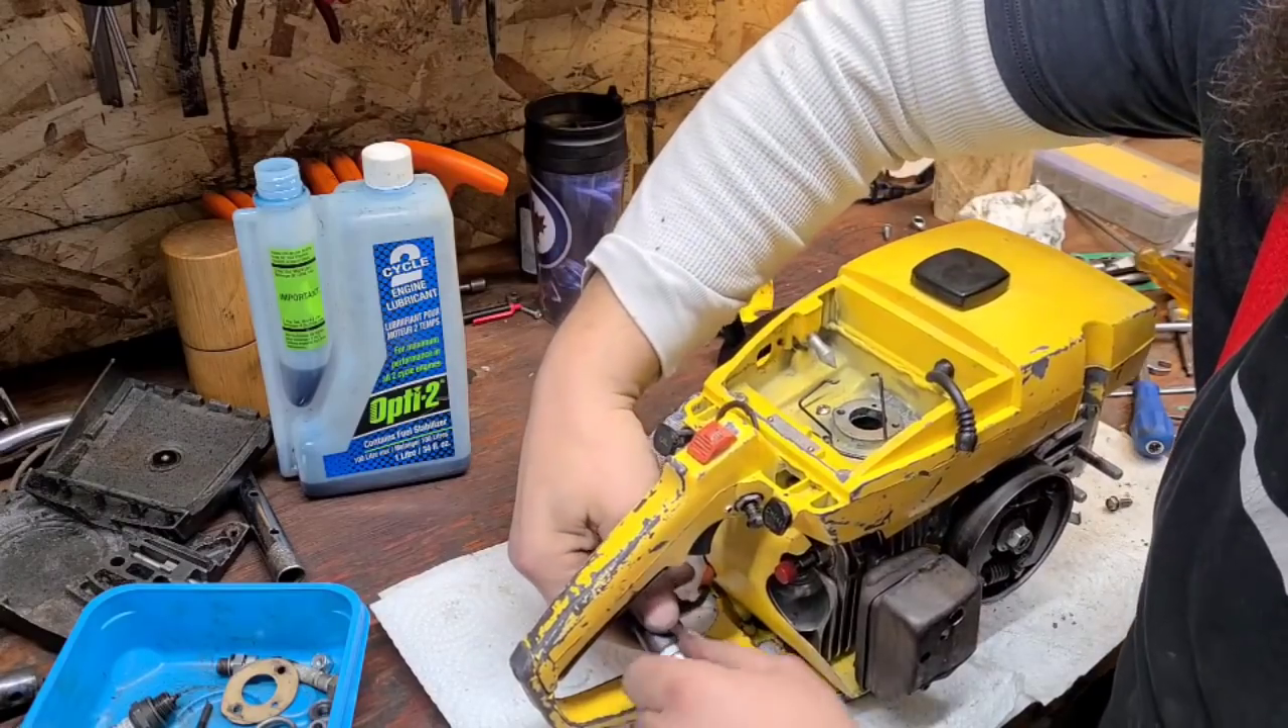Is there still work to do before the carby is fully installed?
Yes.